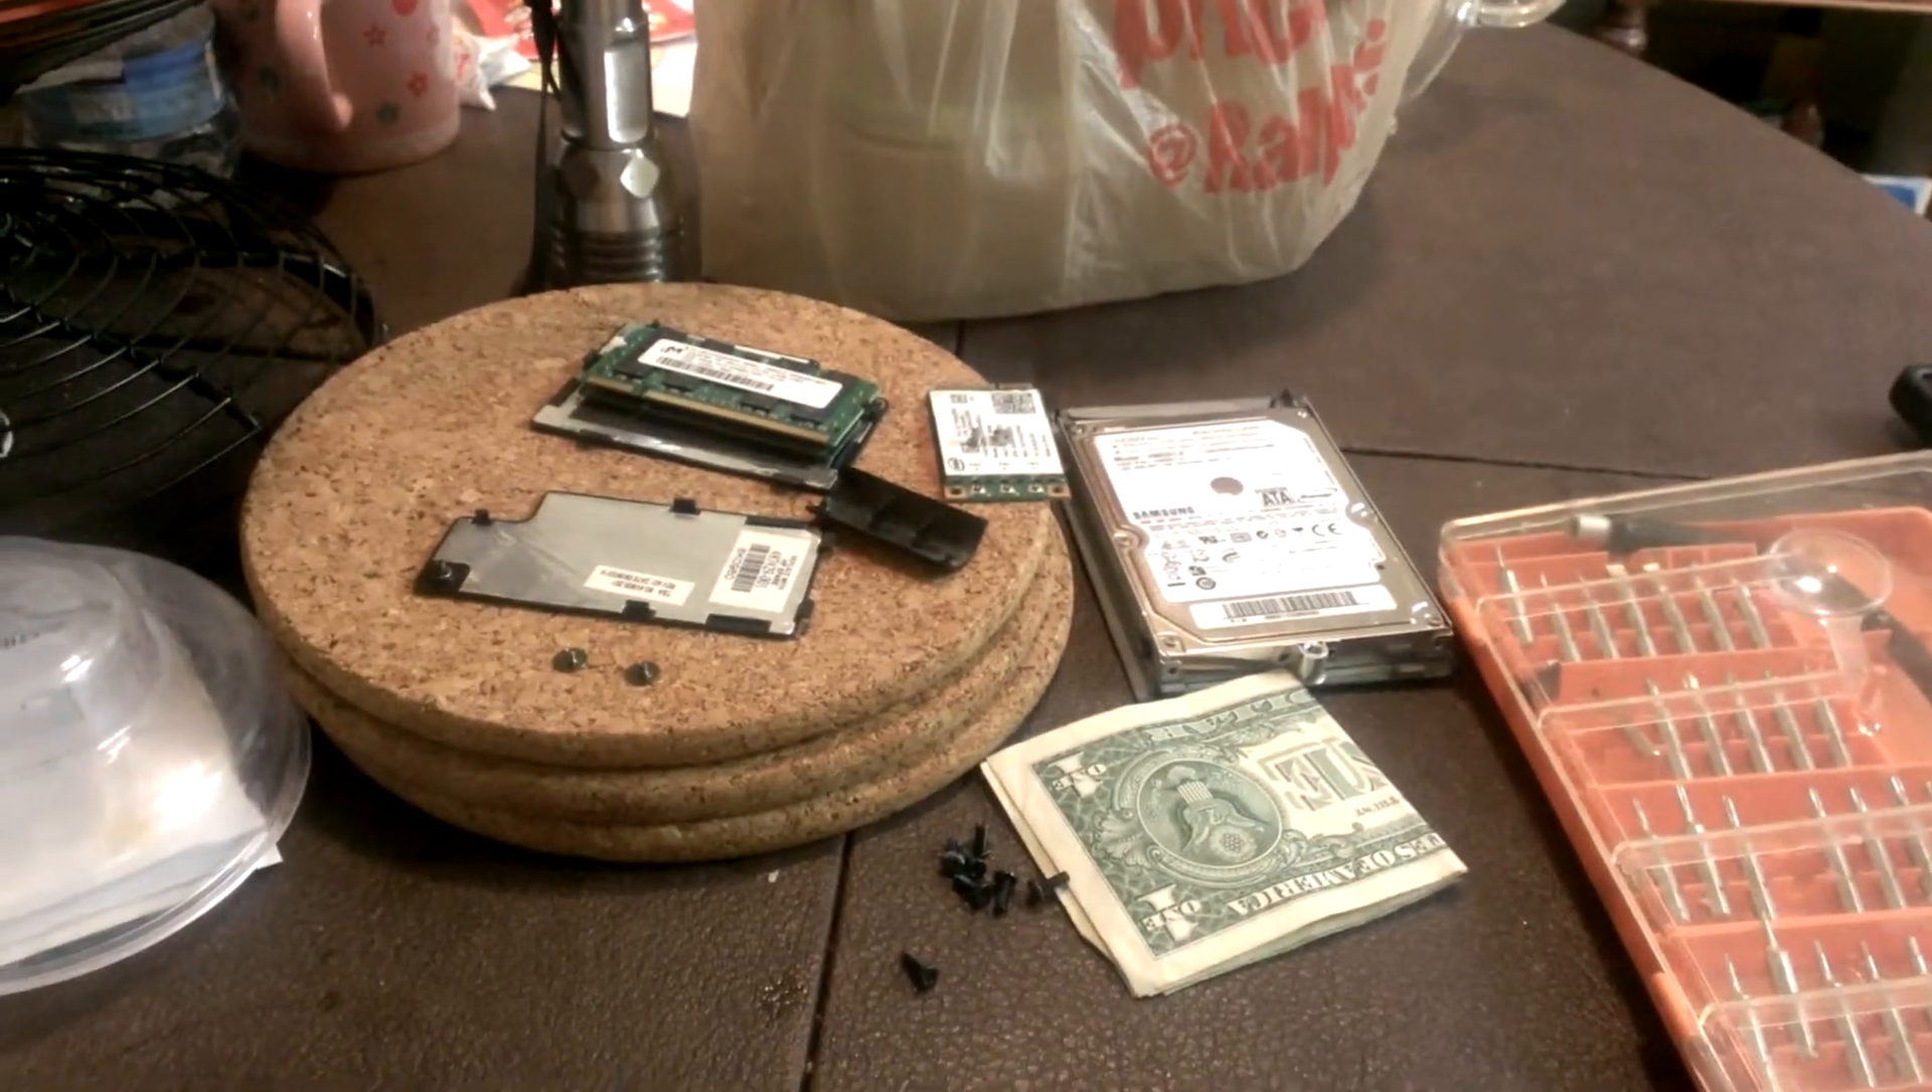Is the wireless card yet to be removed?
No.